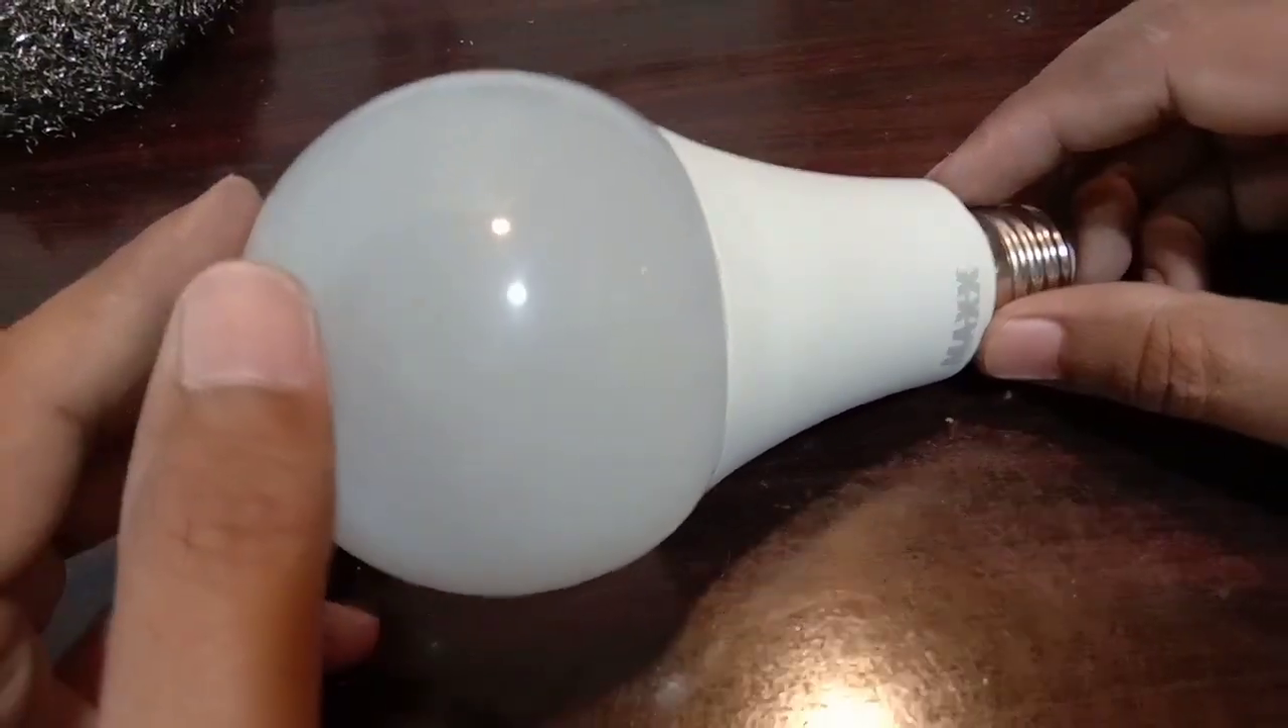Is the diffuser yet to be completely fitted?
No.